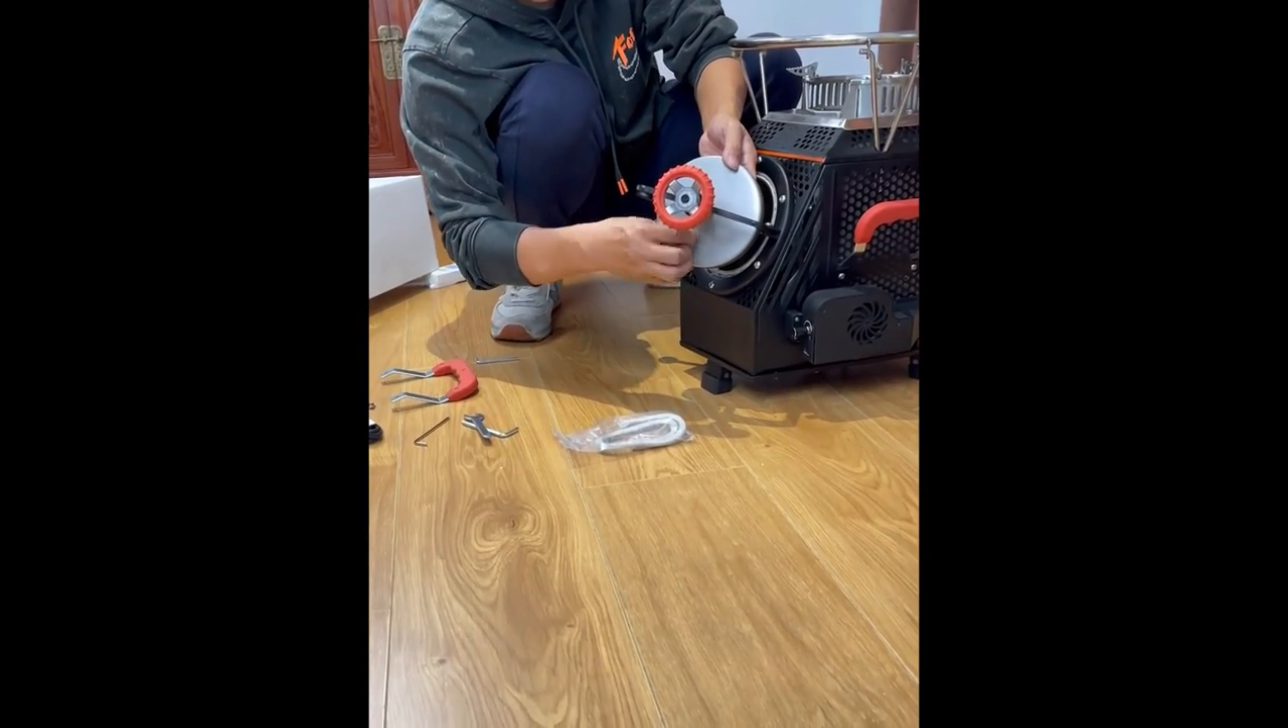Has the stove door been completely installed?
No.